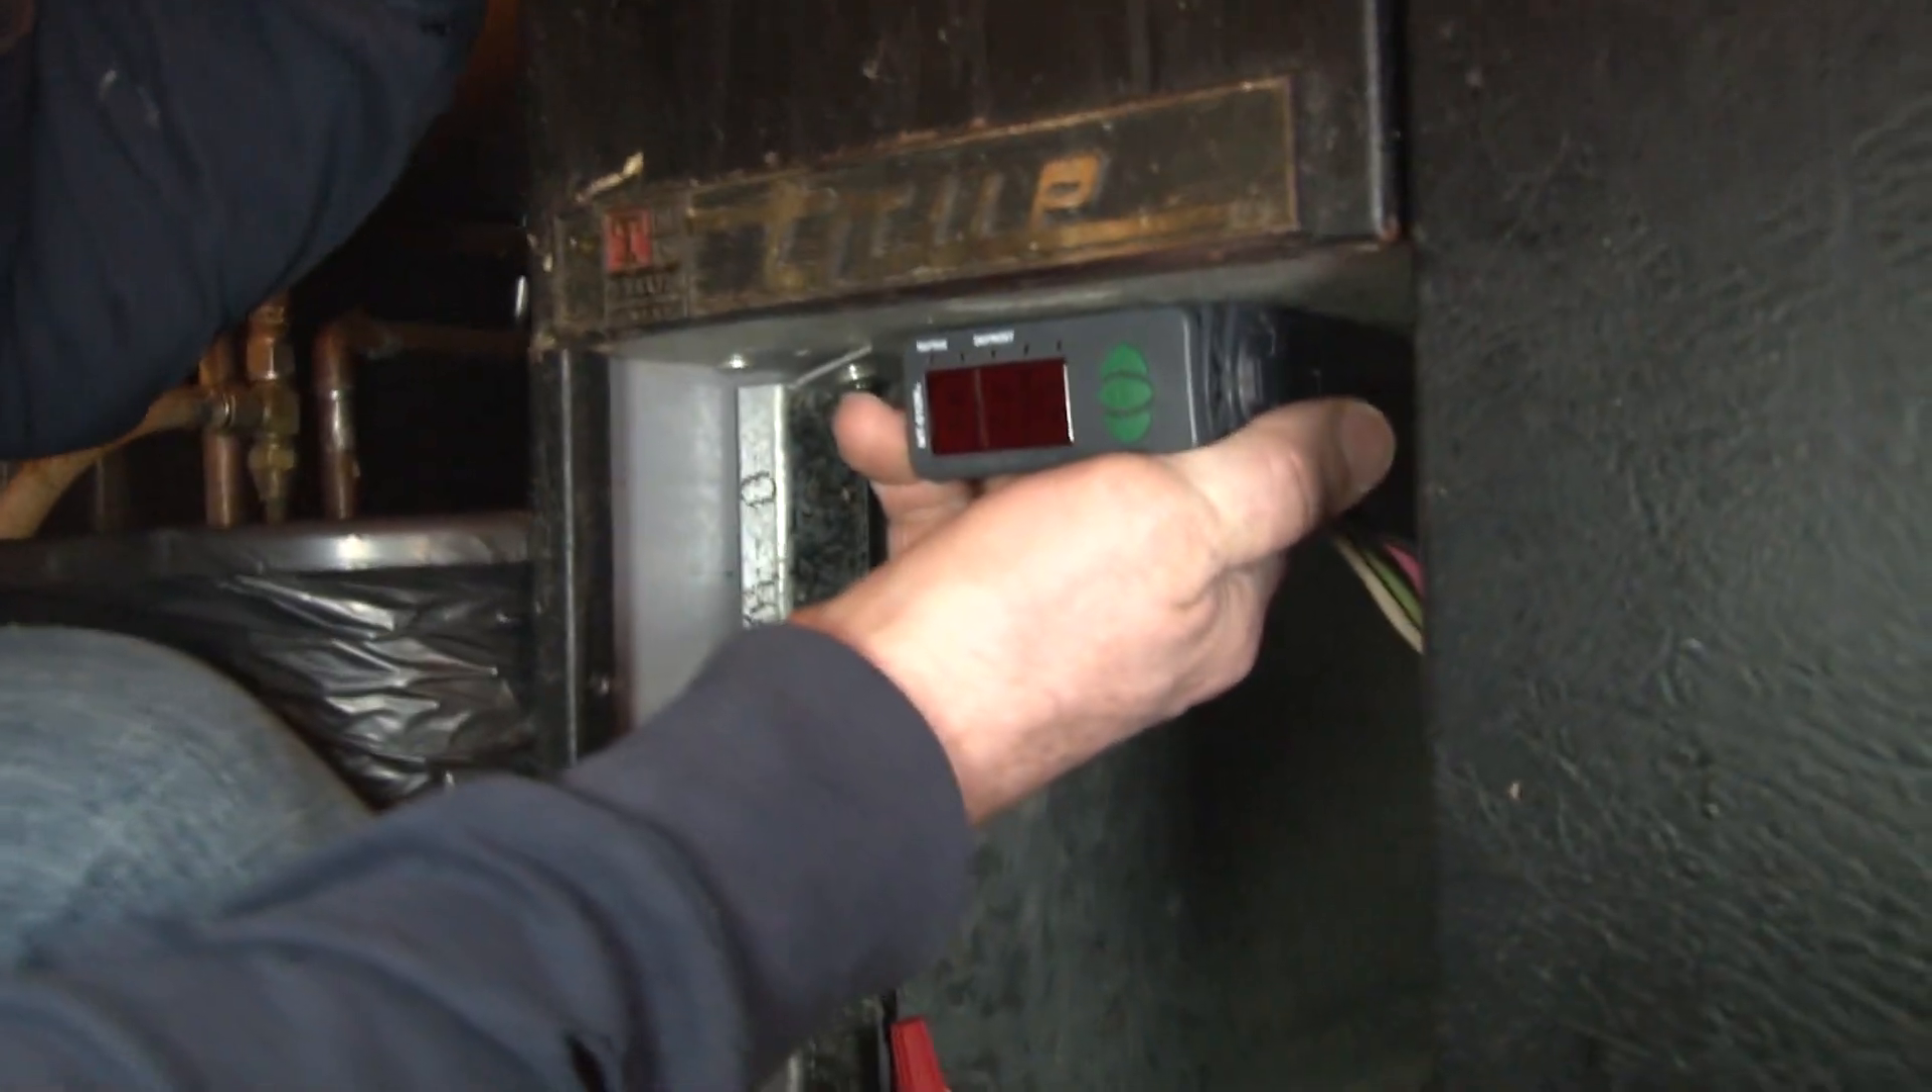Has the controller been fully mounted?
No.